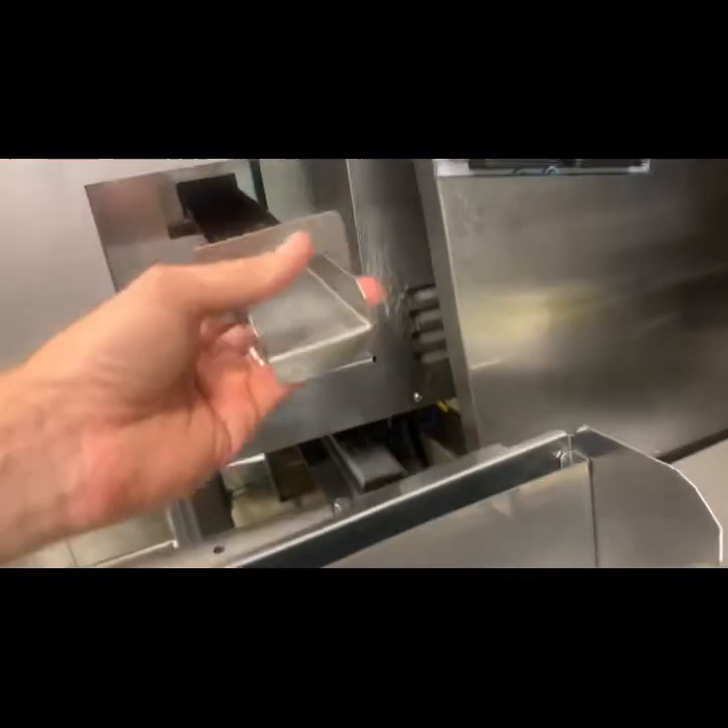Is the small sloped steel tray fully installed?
No.